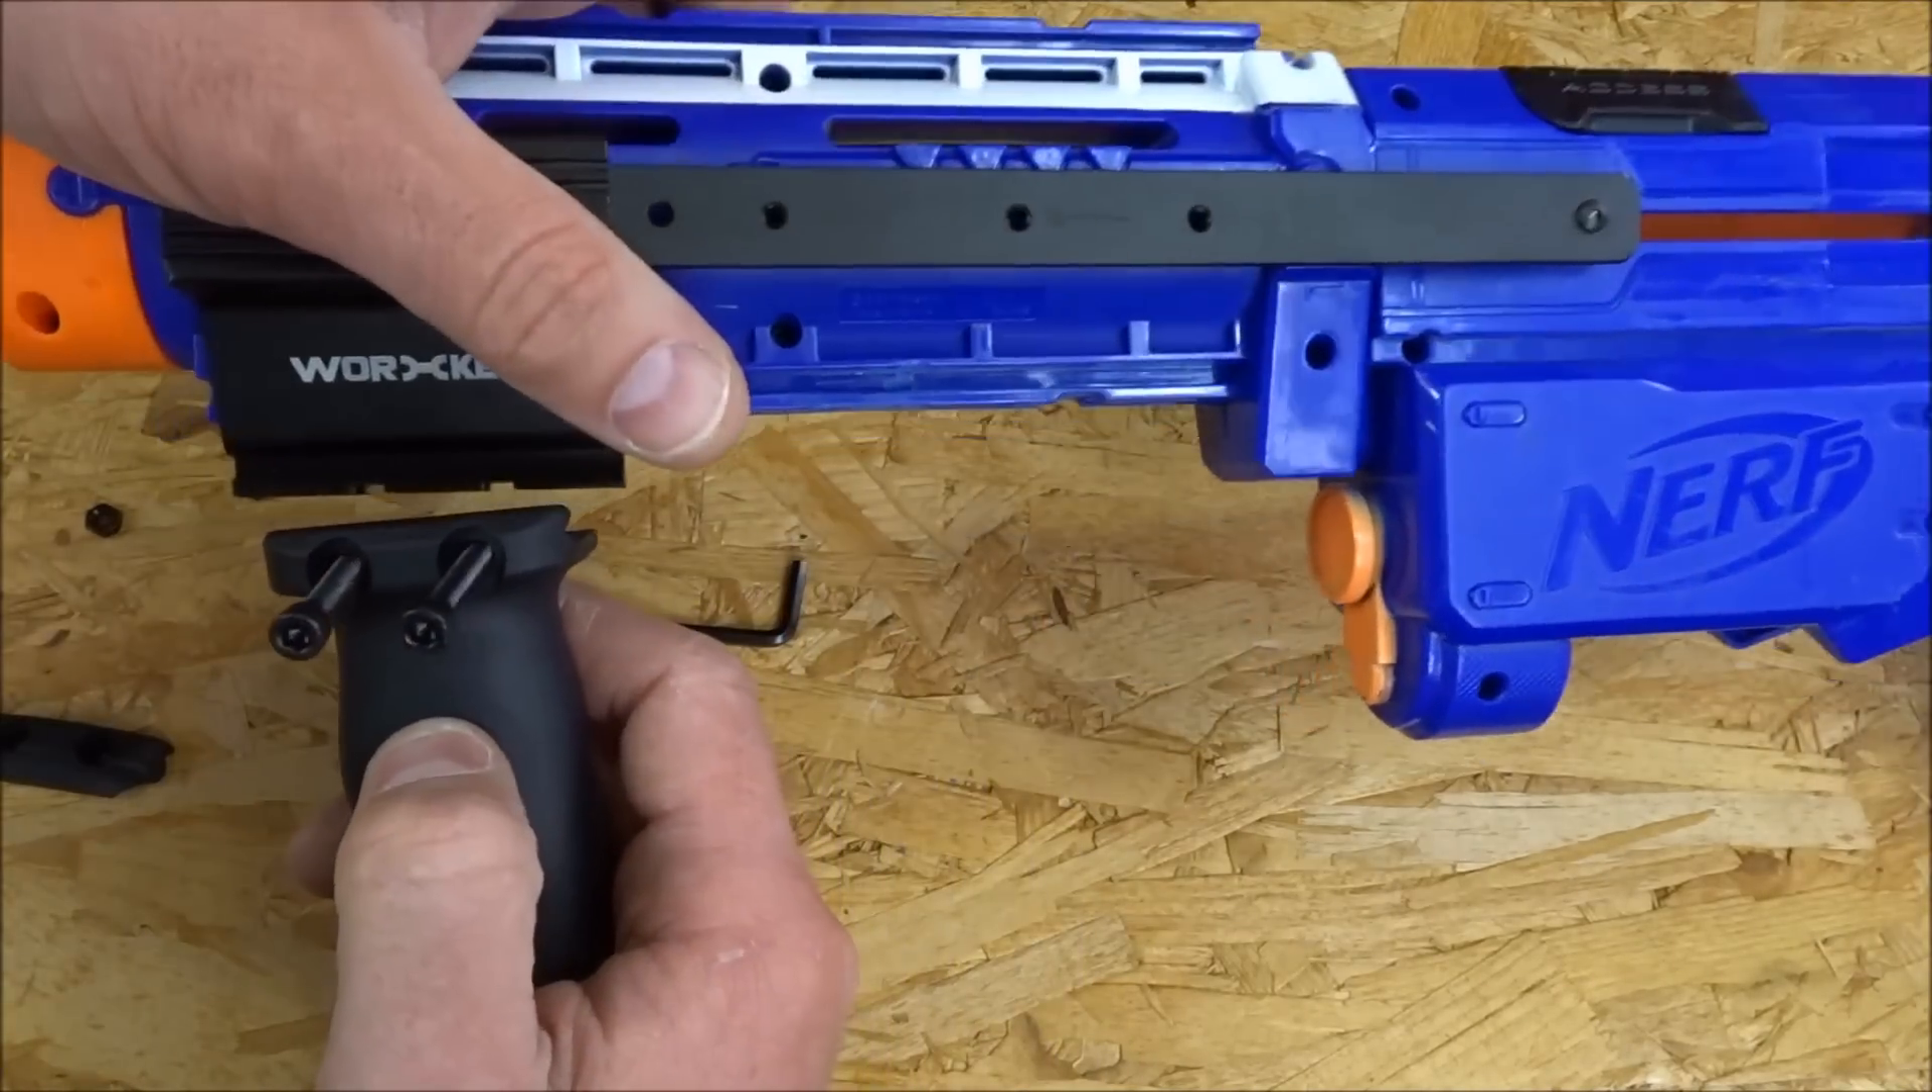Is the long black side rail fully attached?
Yes.